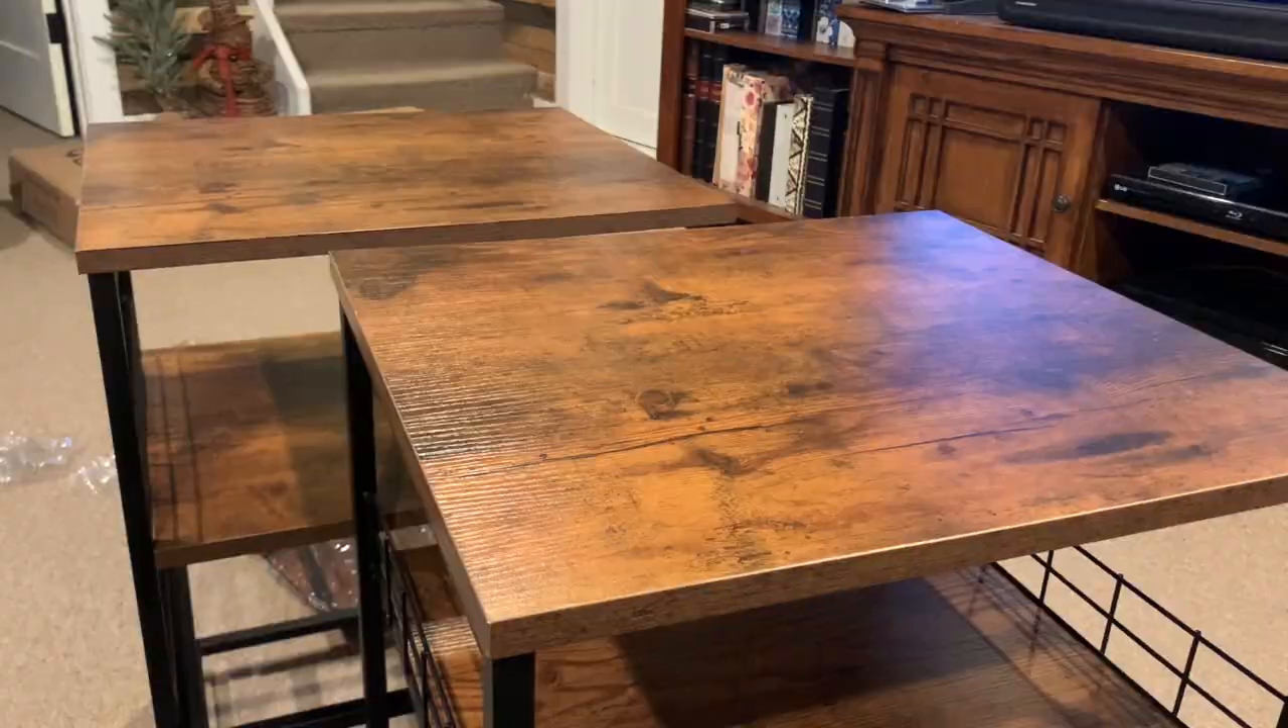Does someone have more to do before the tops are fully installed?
No.